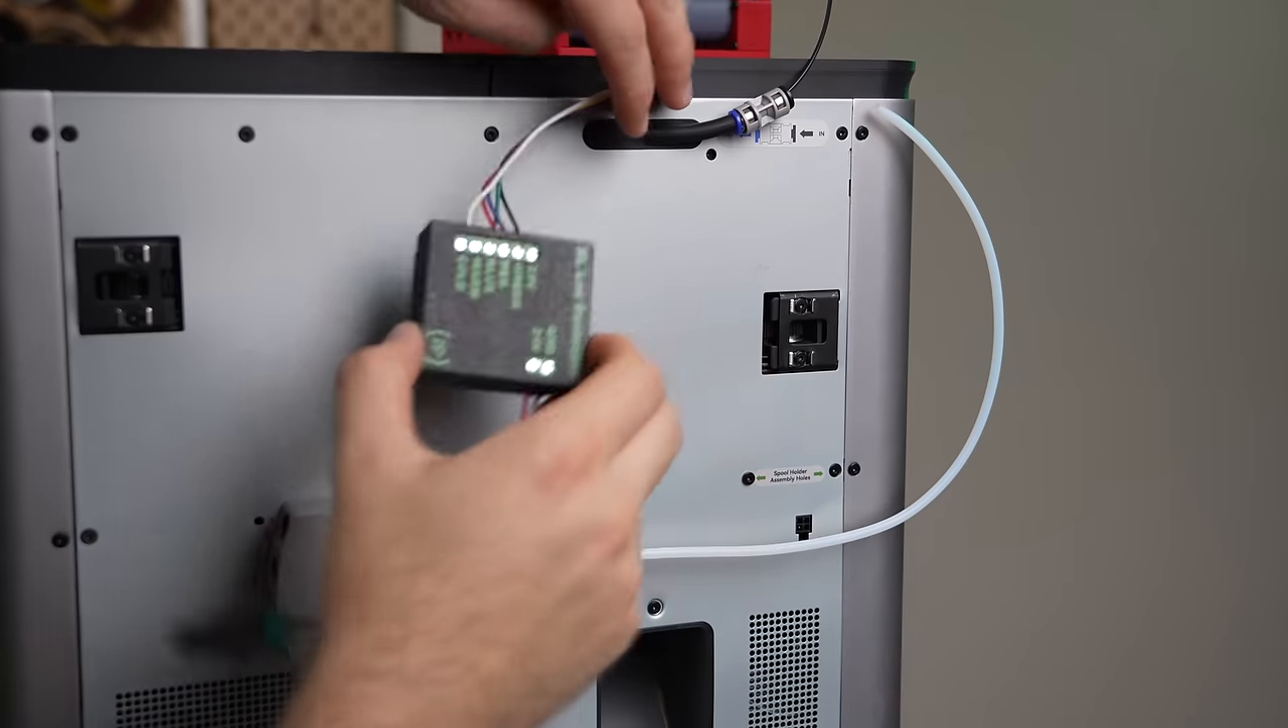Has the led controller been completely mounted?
No.